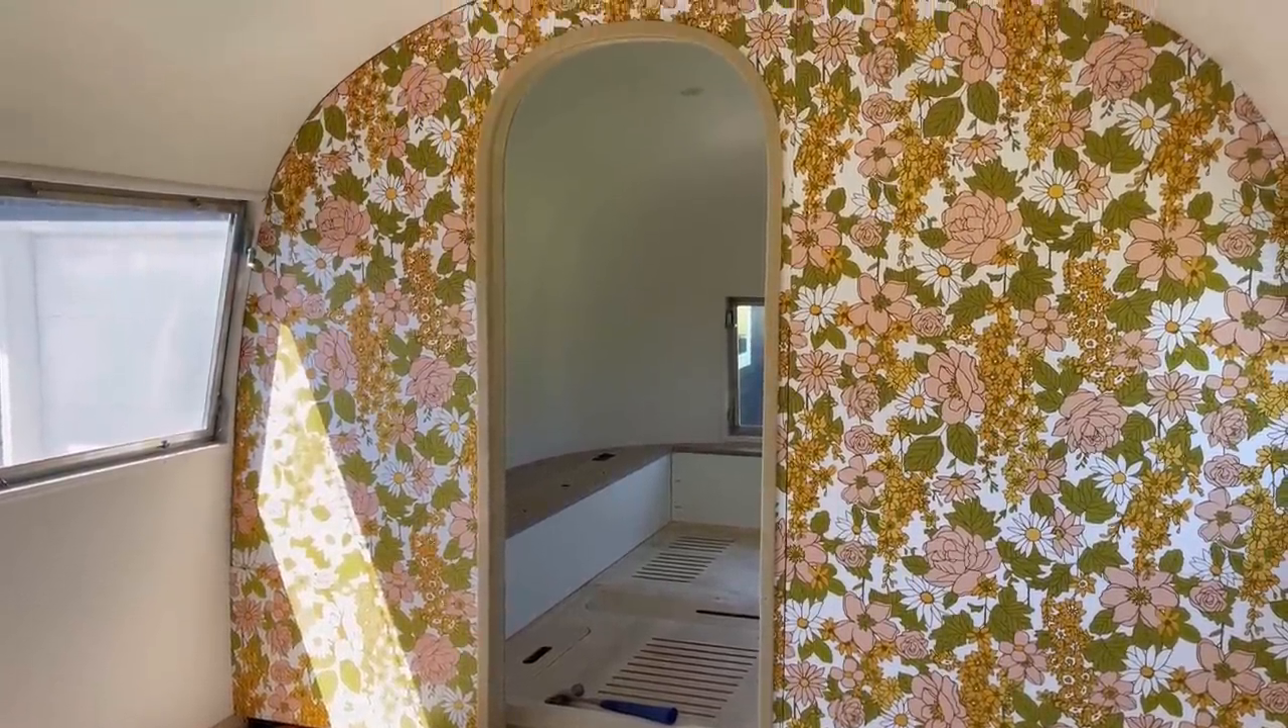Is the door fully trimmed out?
Yes.